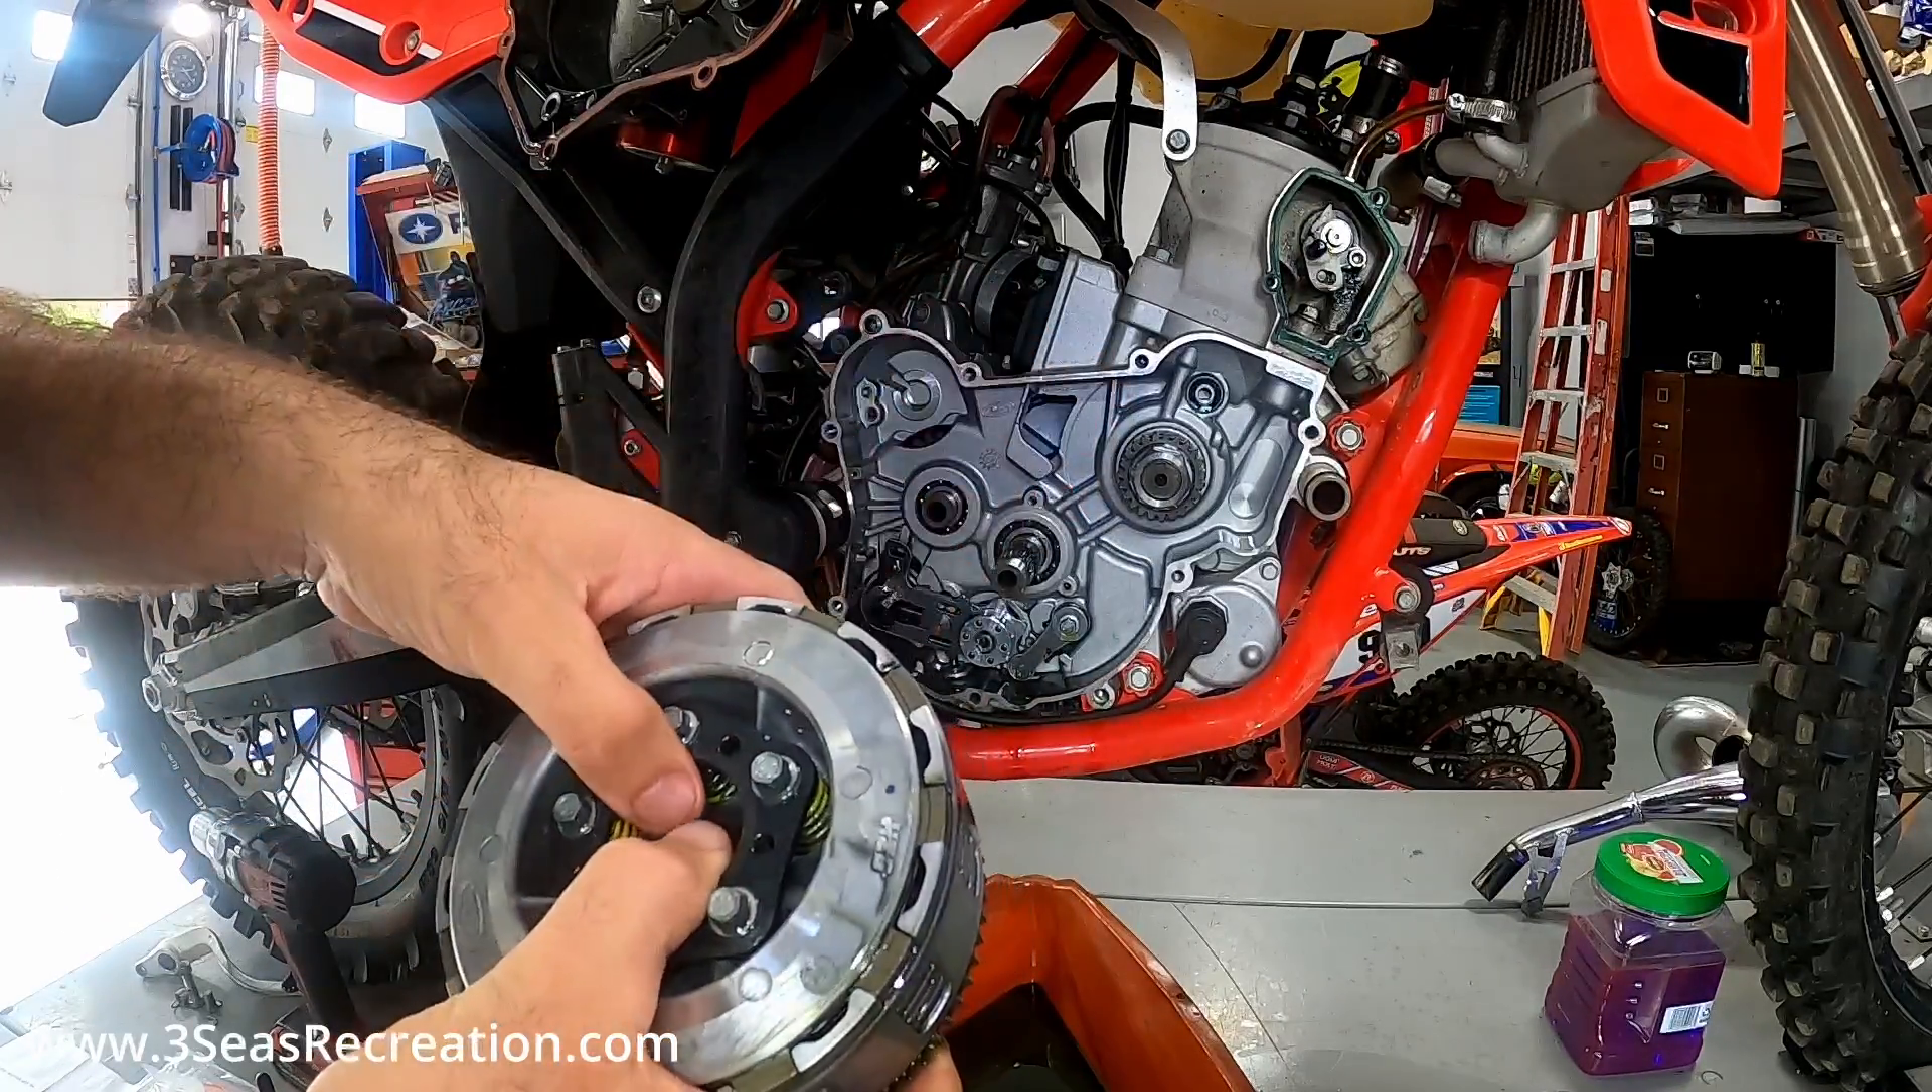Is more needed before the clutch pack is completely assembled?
No.